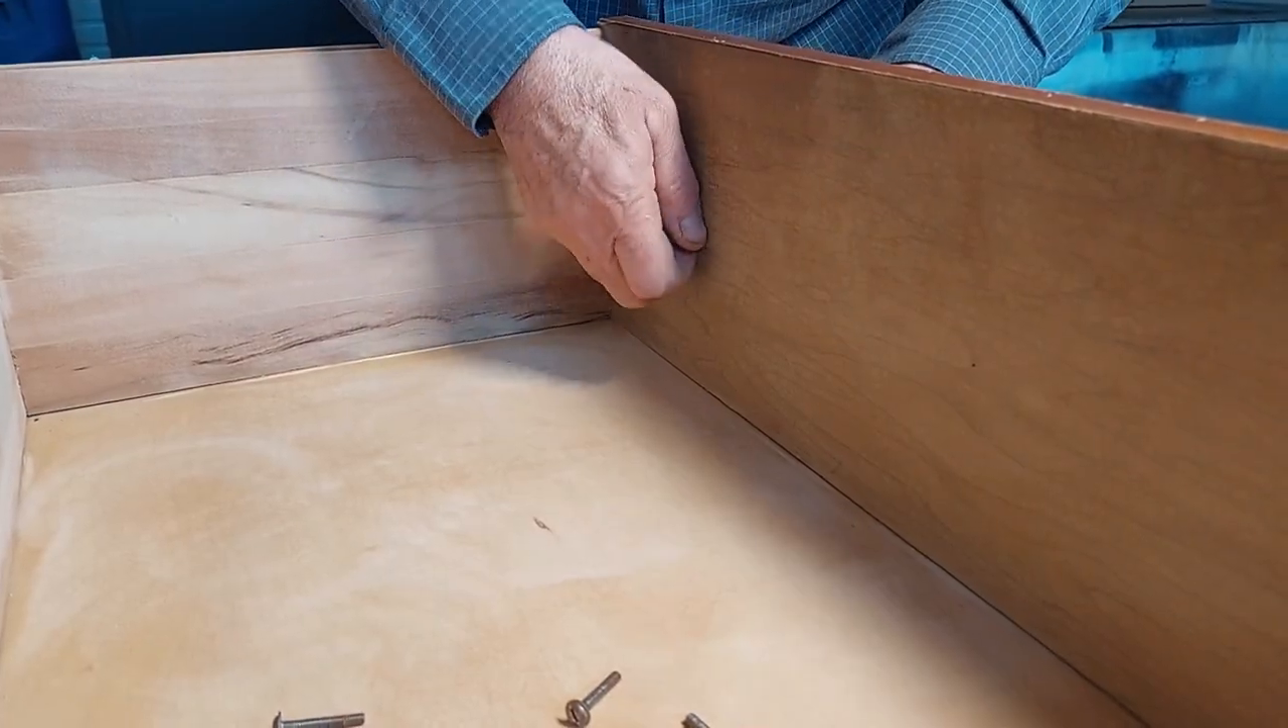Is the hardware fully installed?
No.